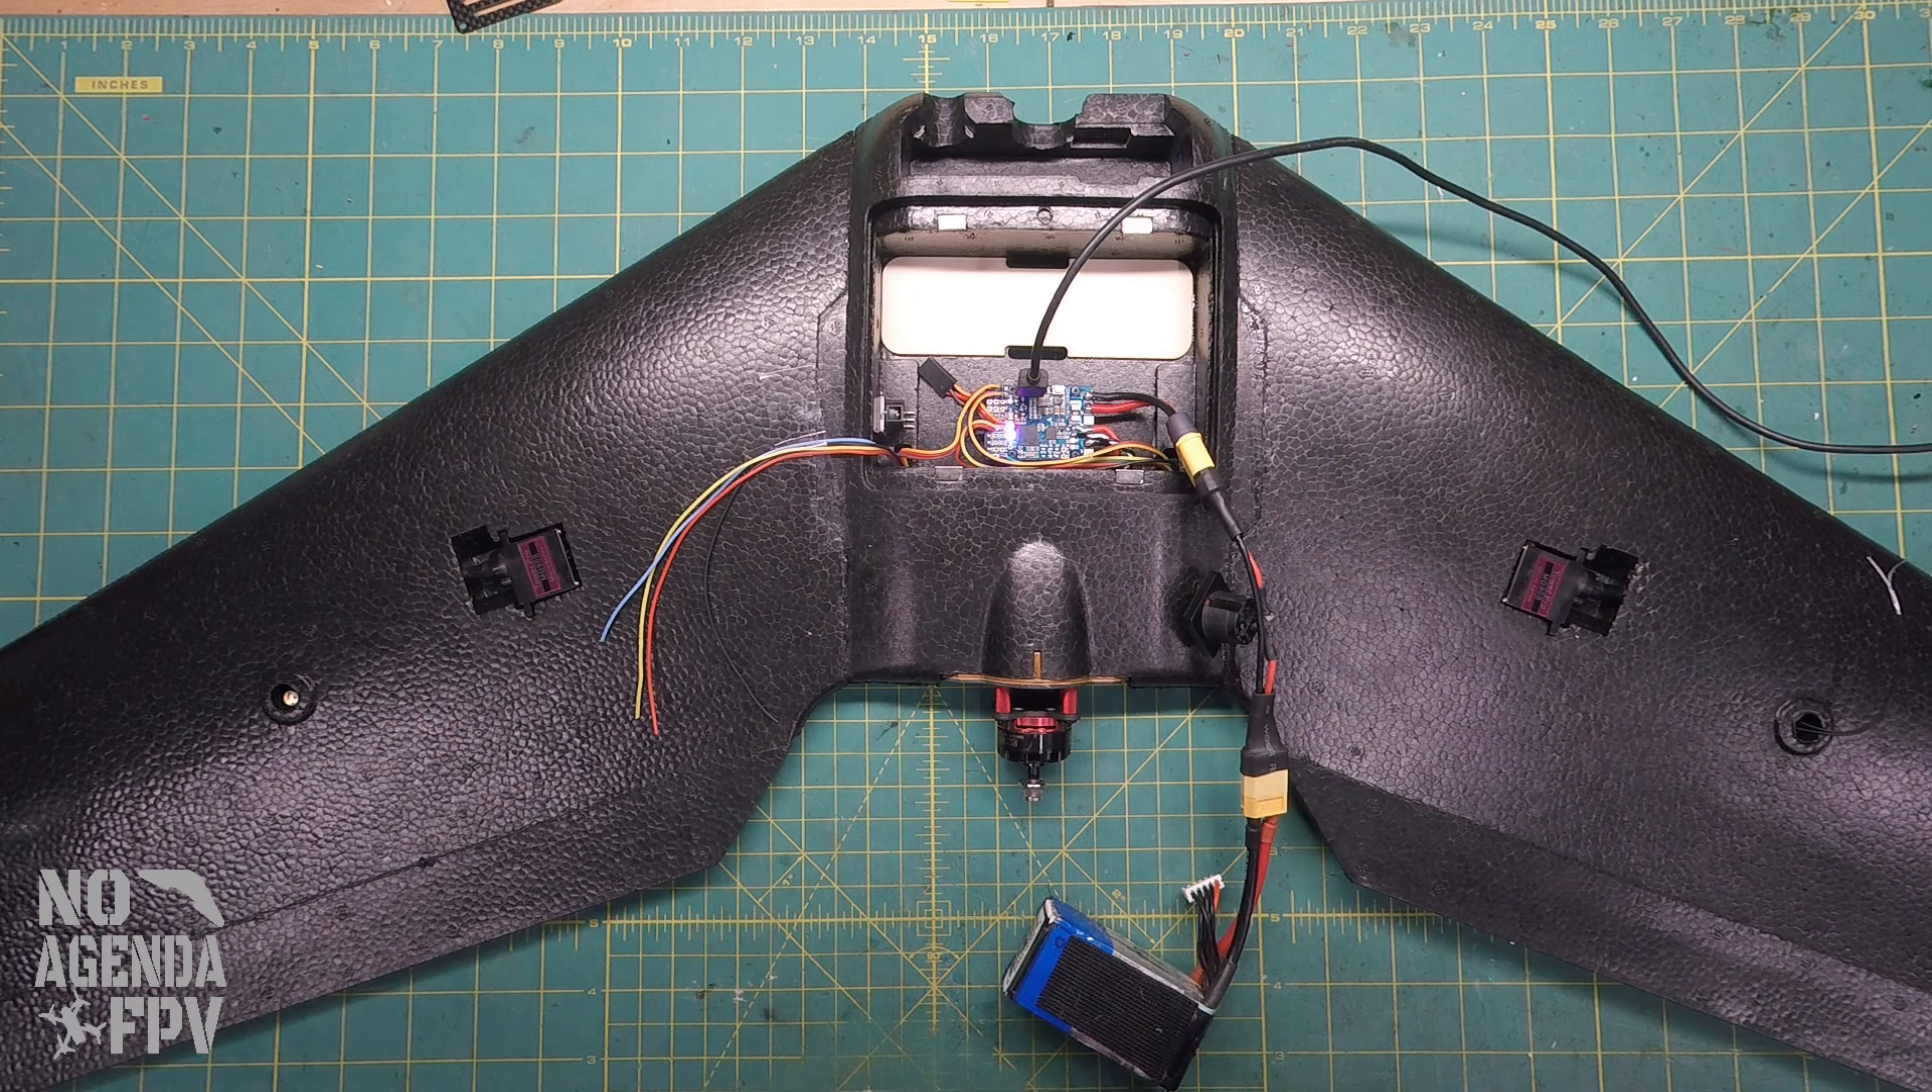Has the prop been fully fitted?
No.